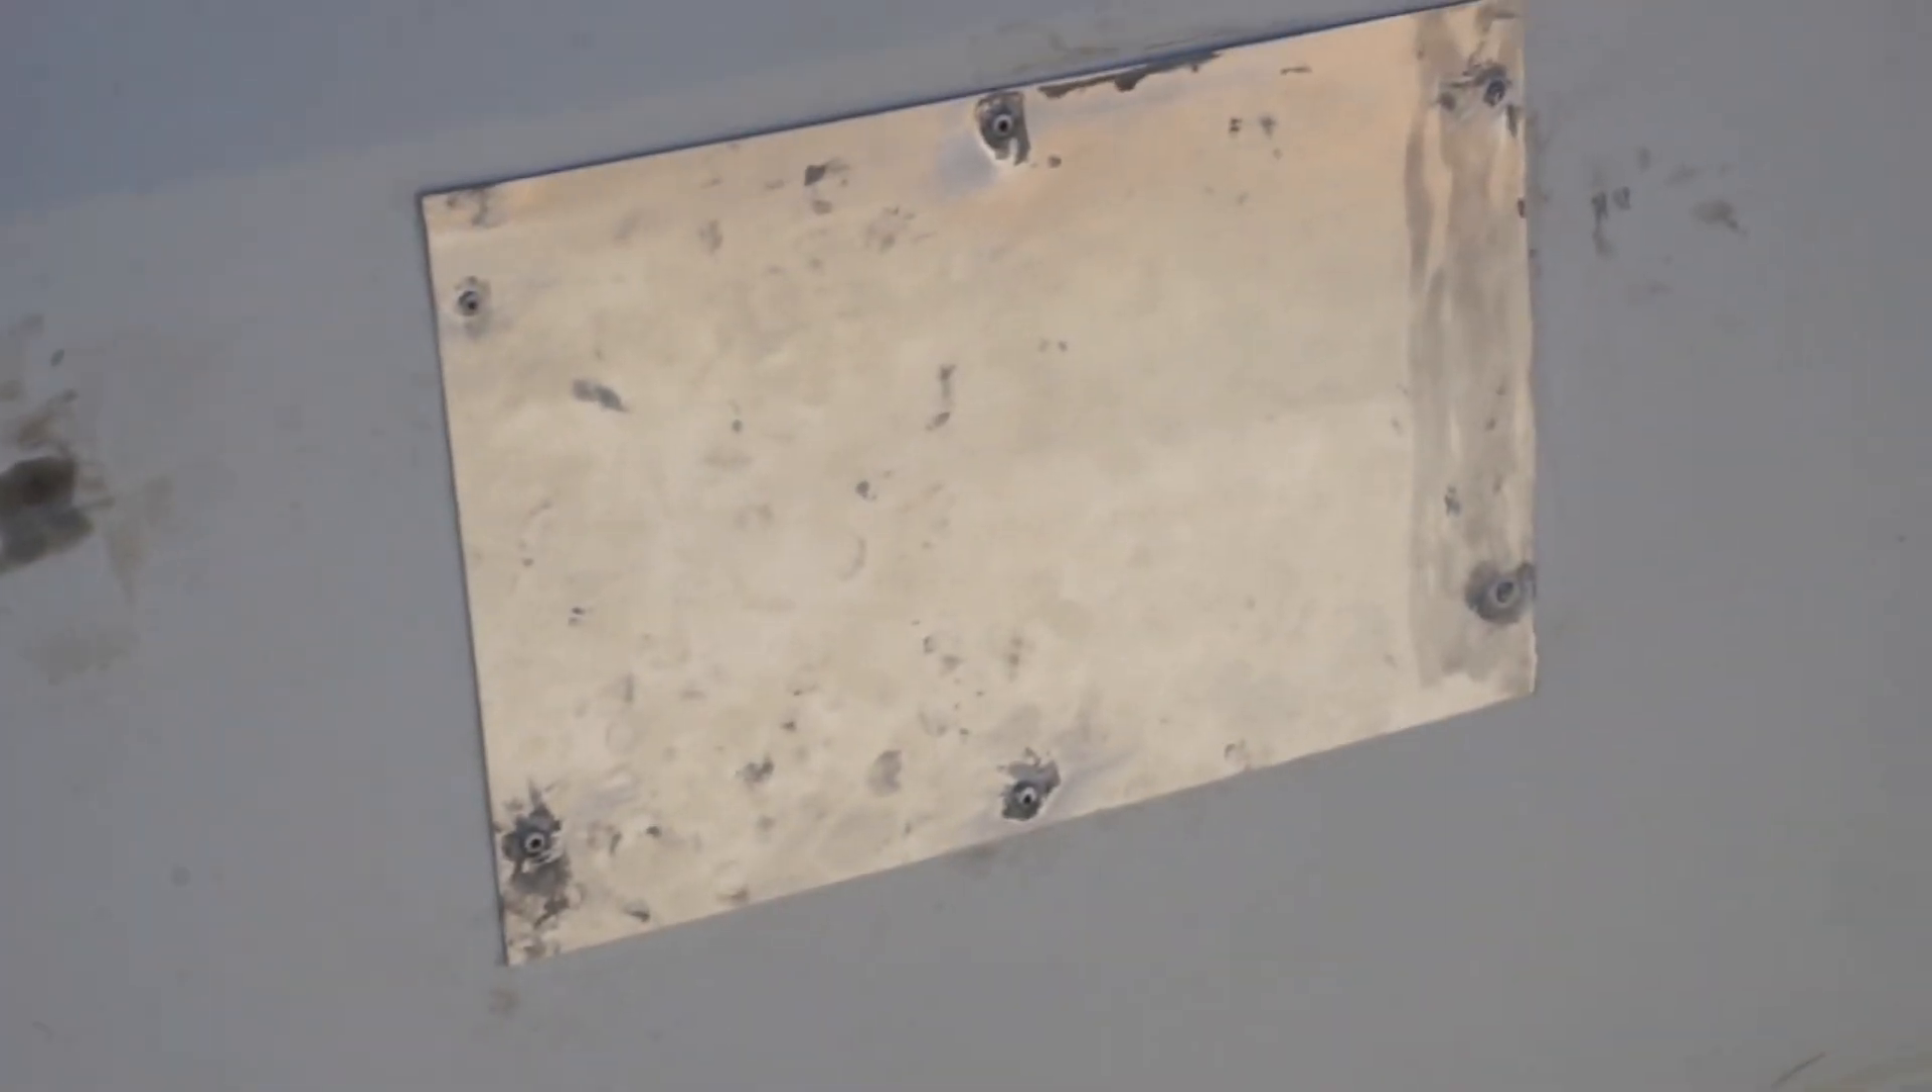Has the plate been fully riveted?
Yes.